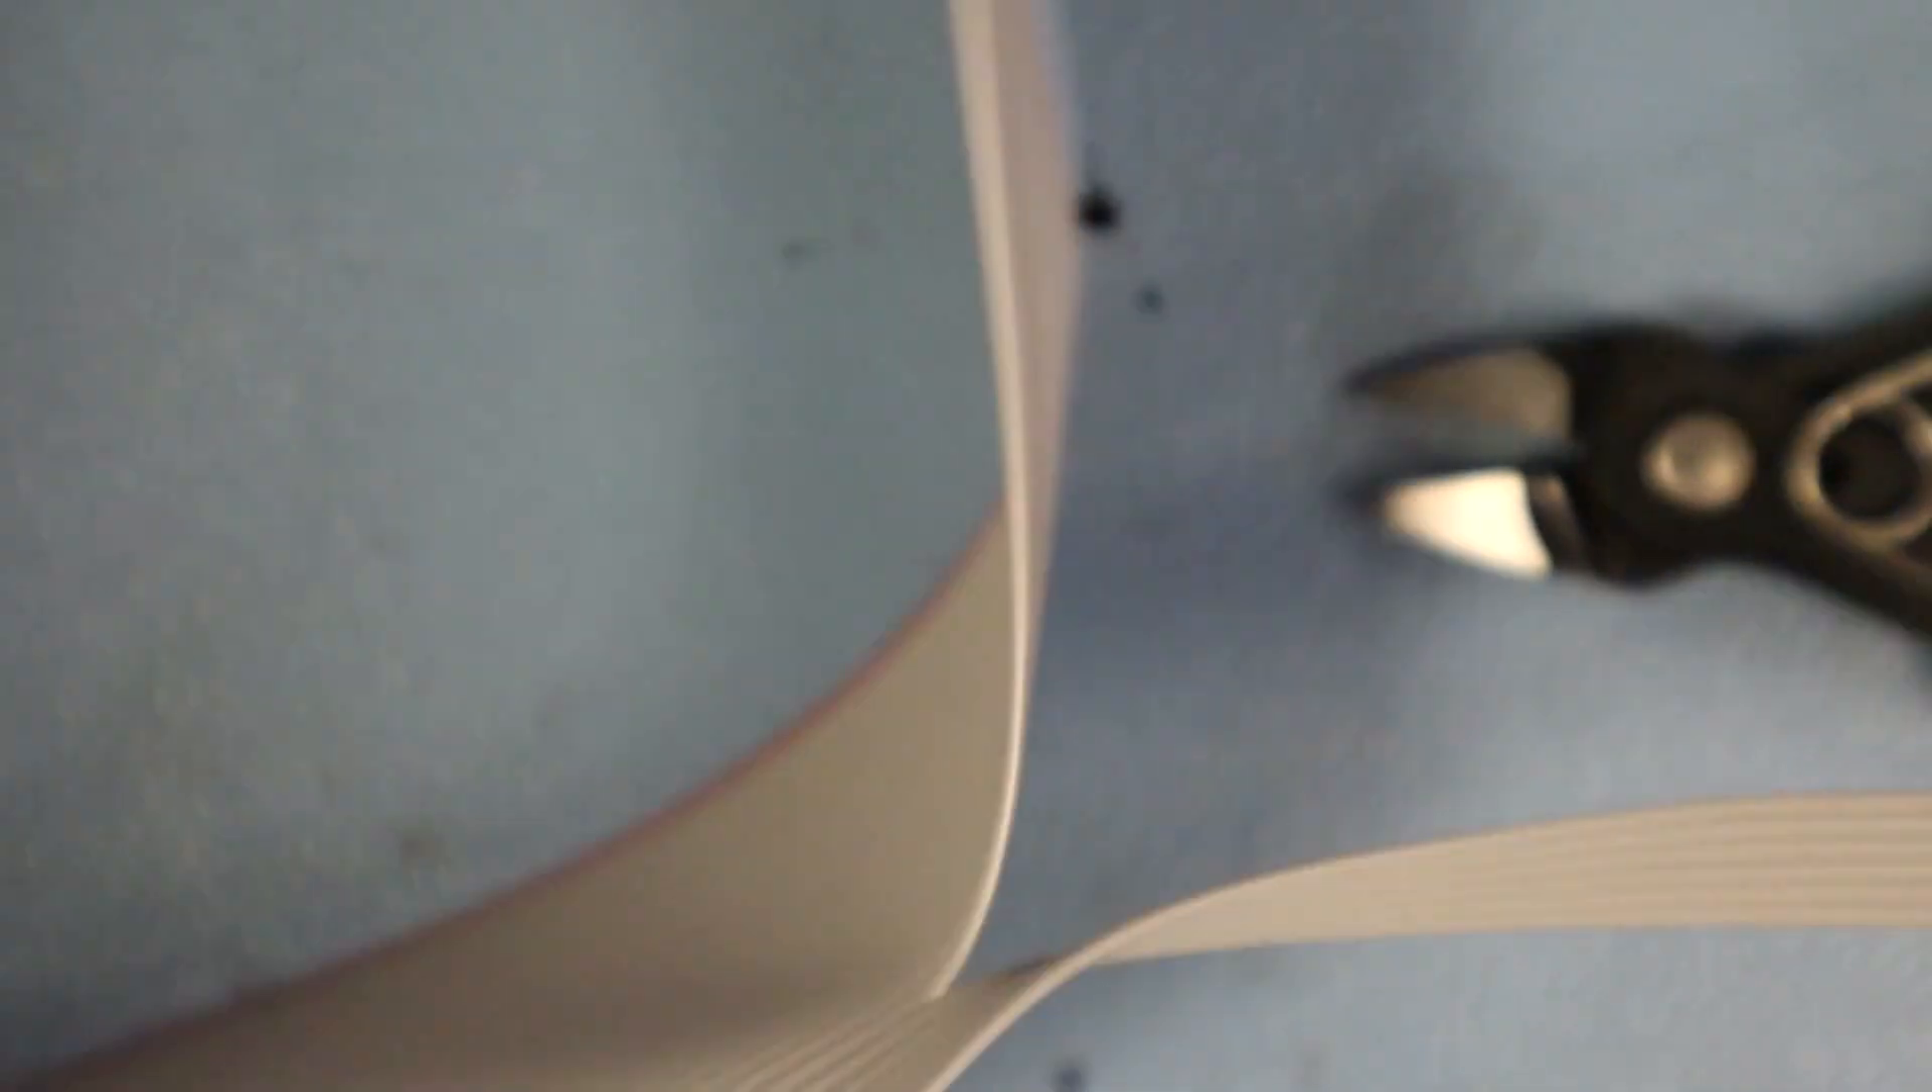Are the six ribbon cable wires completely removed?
No.